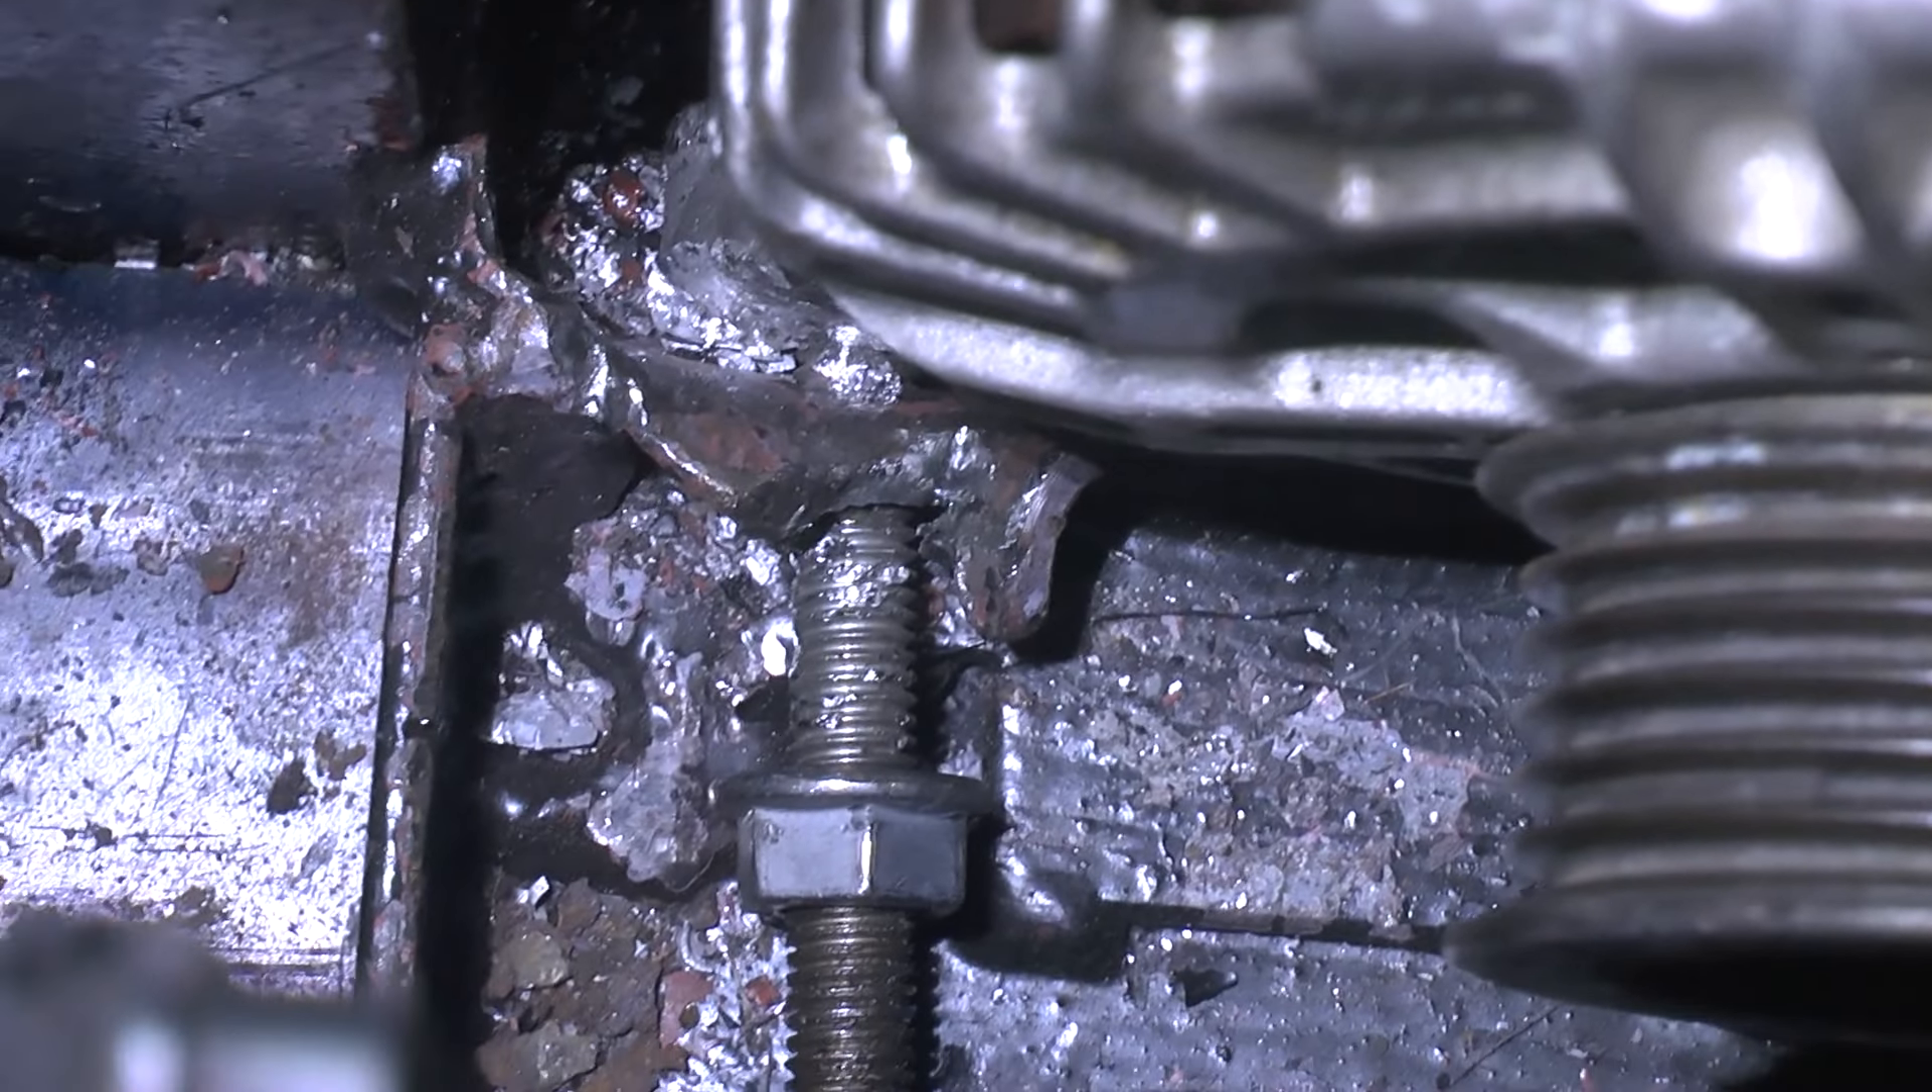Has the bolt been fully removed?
No.